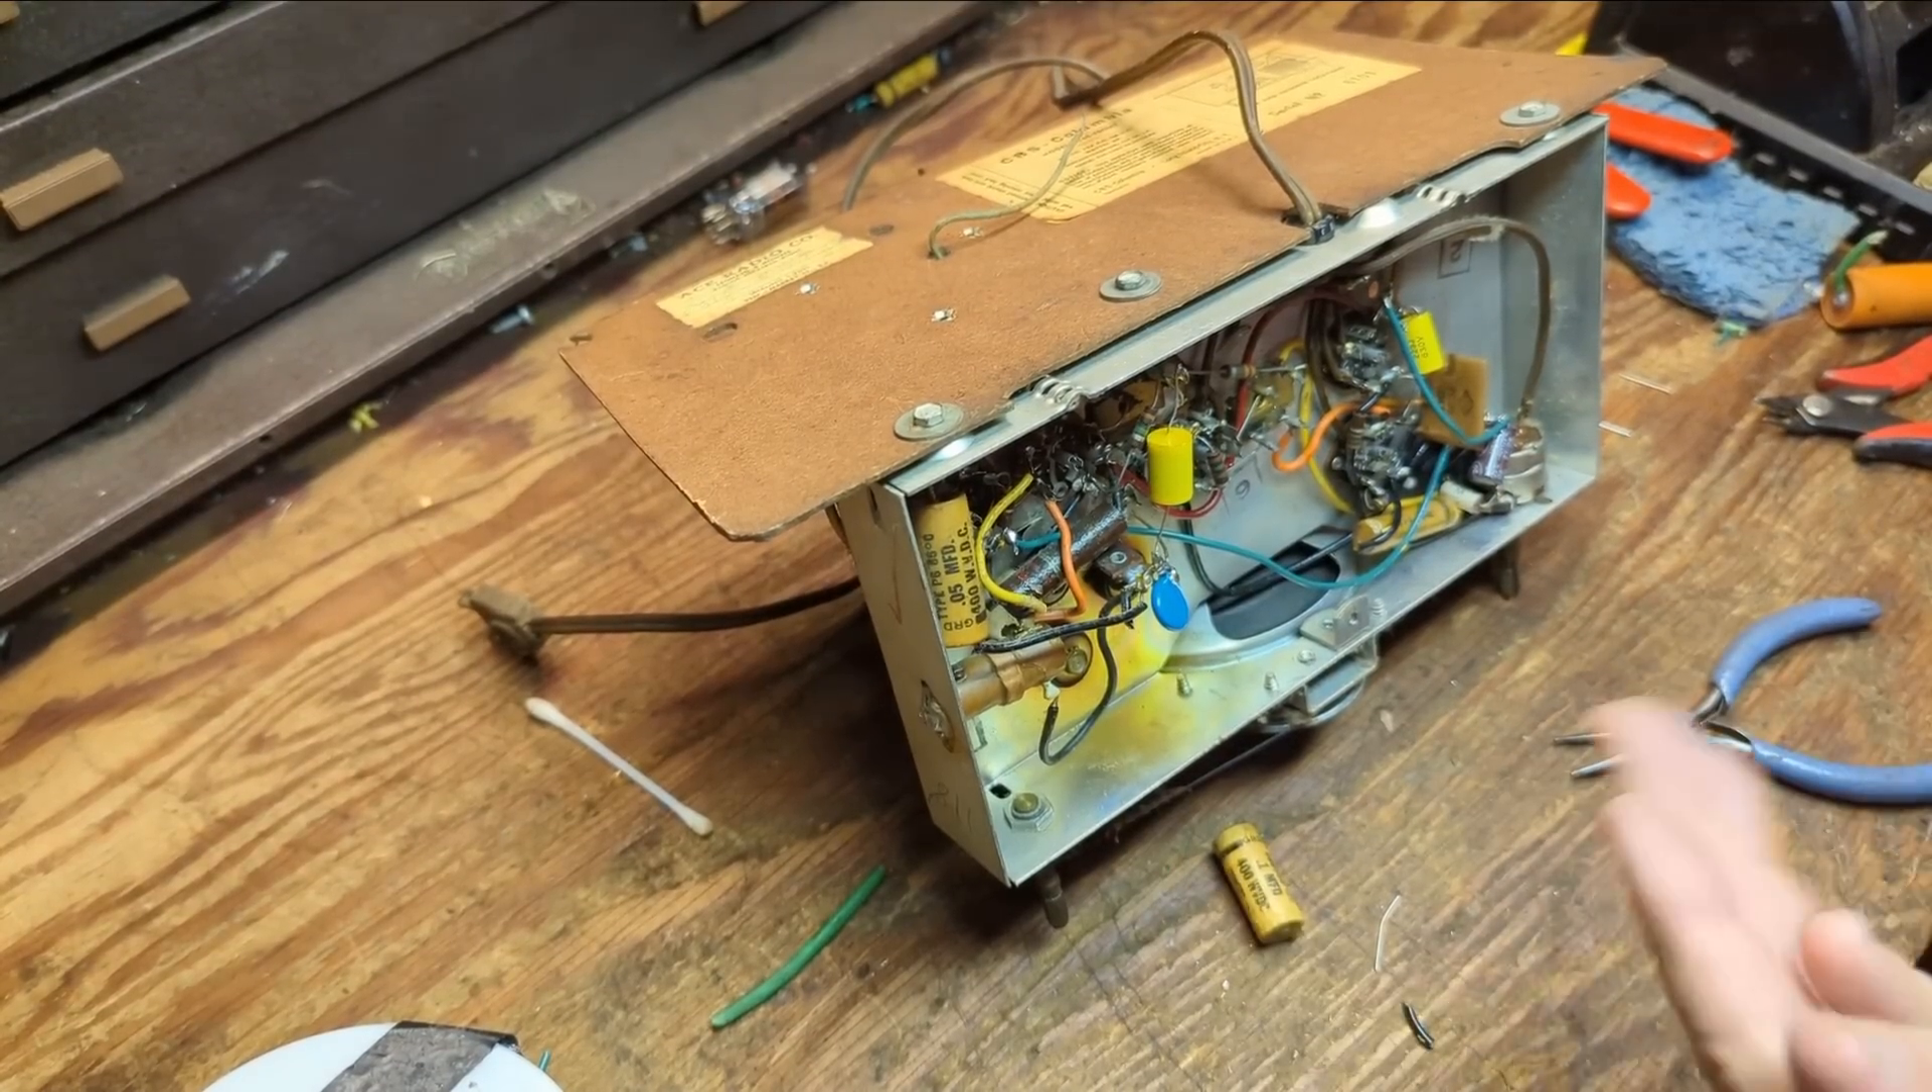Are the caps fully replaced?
No.